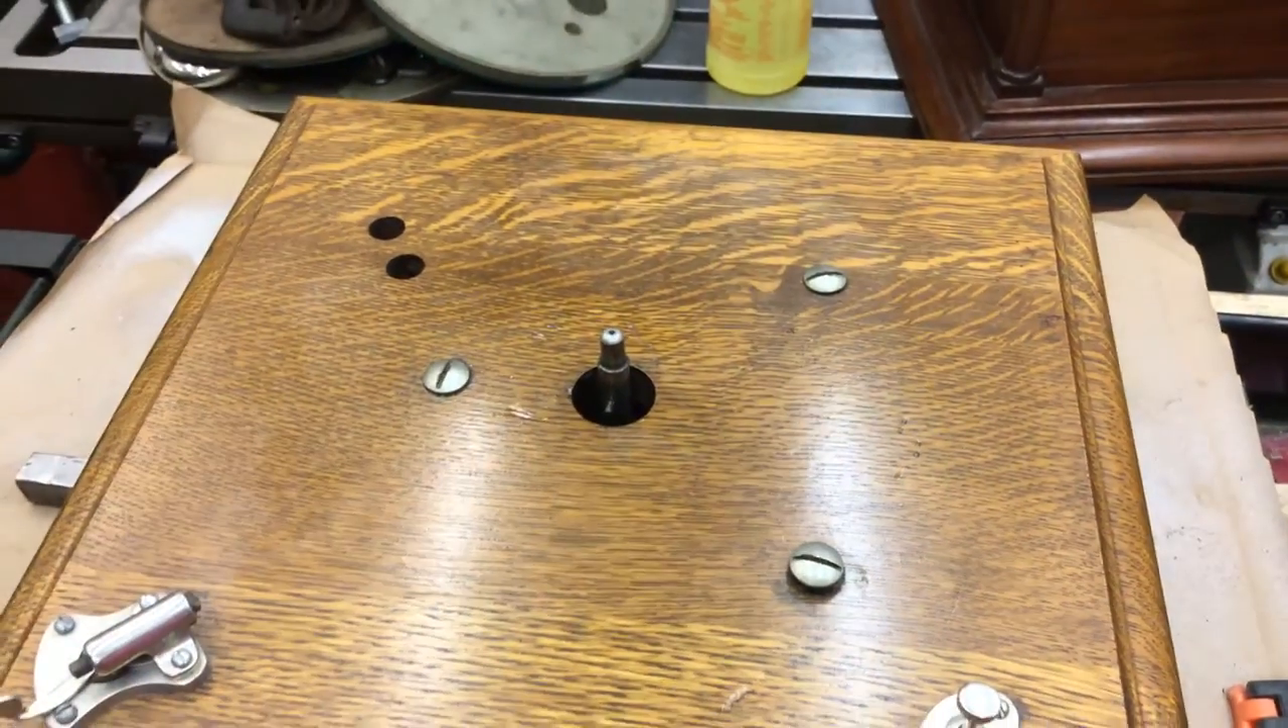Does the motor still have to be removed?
Yes.